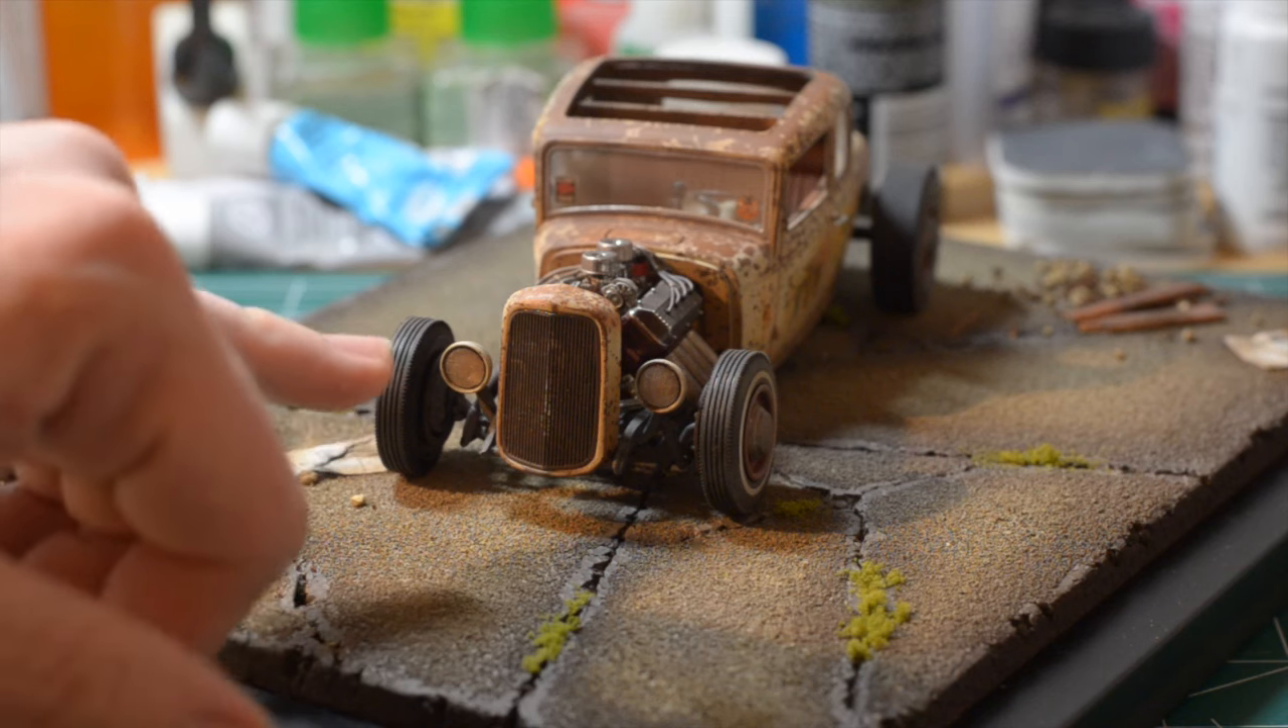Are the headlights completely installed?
Yes.